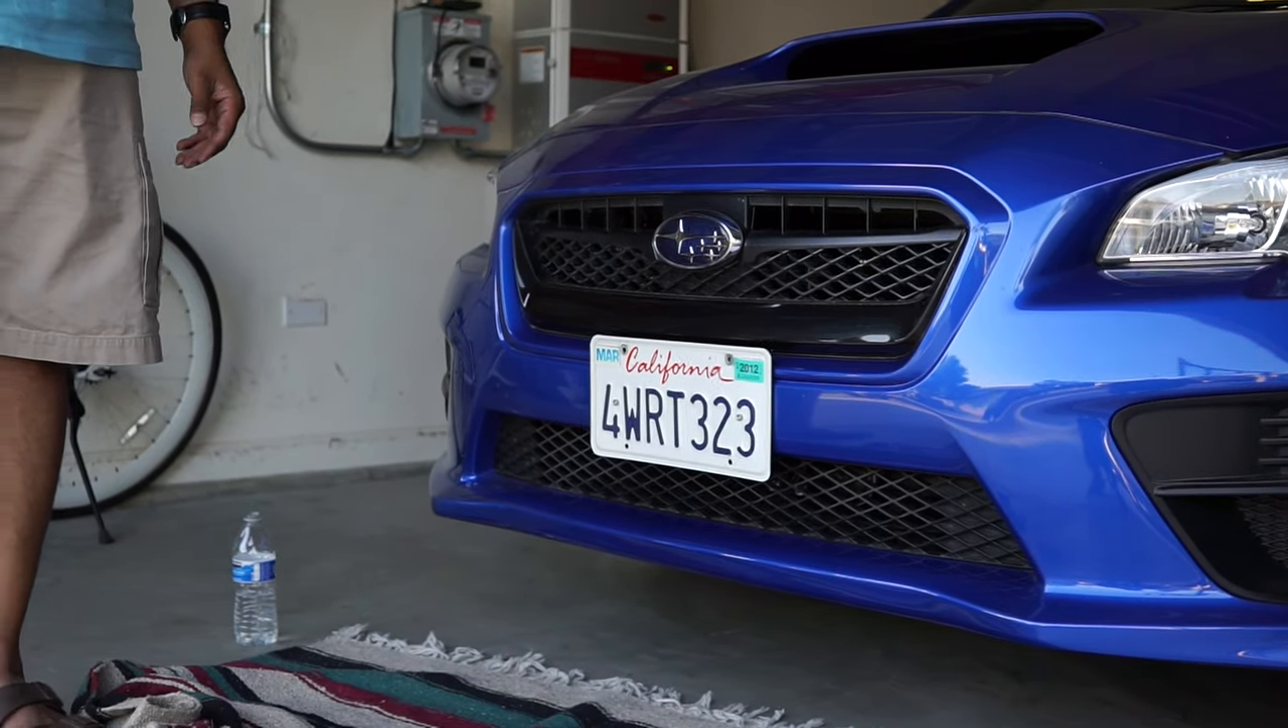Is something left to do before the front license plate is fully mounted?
No.